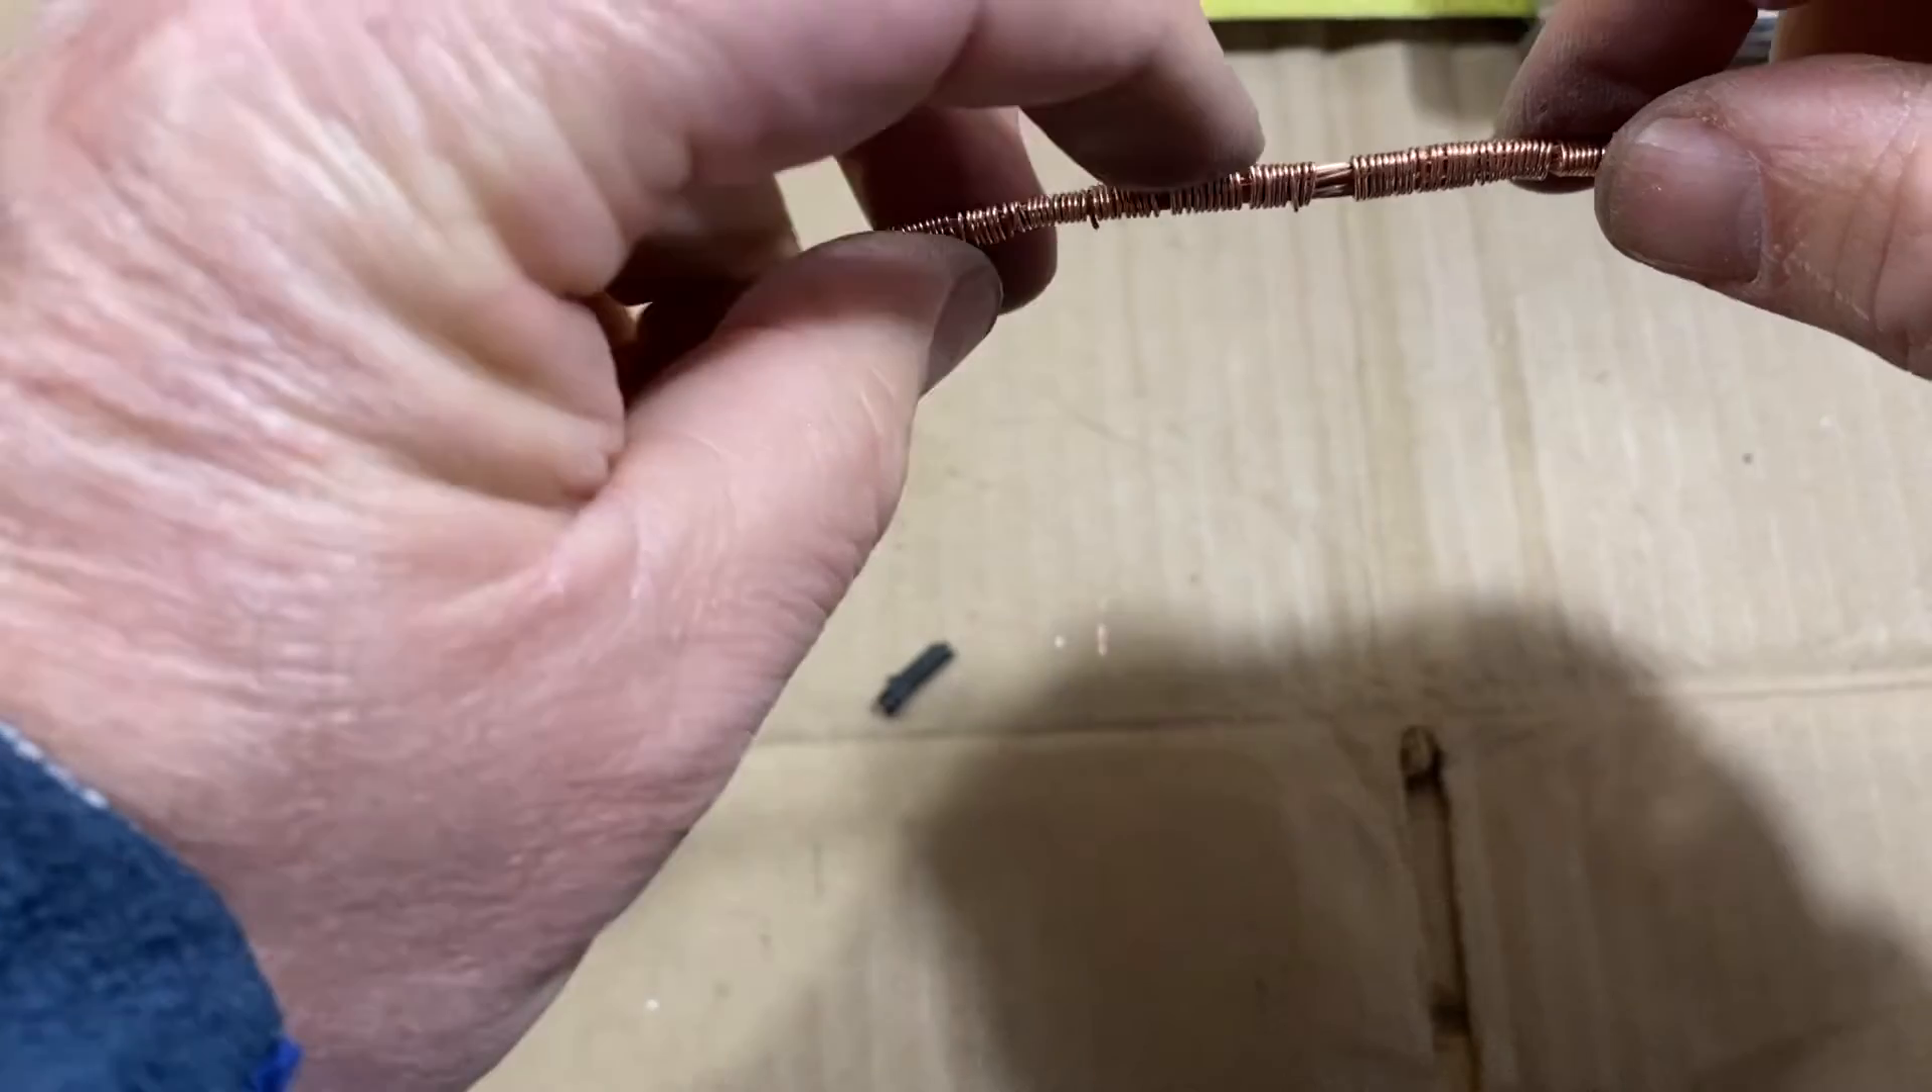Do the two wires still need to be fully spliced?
No.